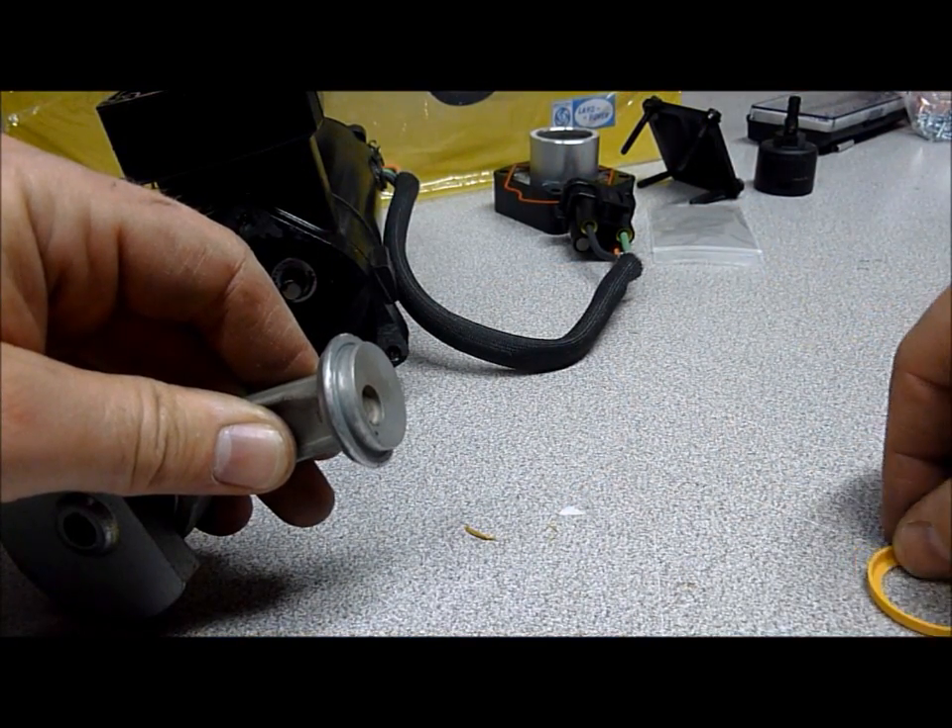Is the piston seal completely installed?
No.